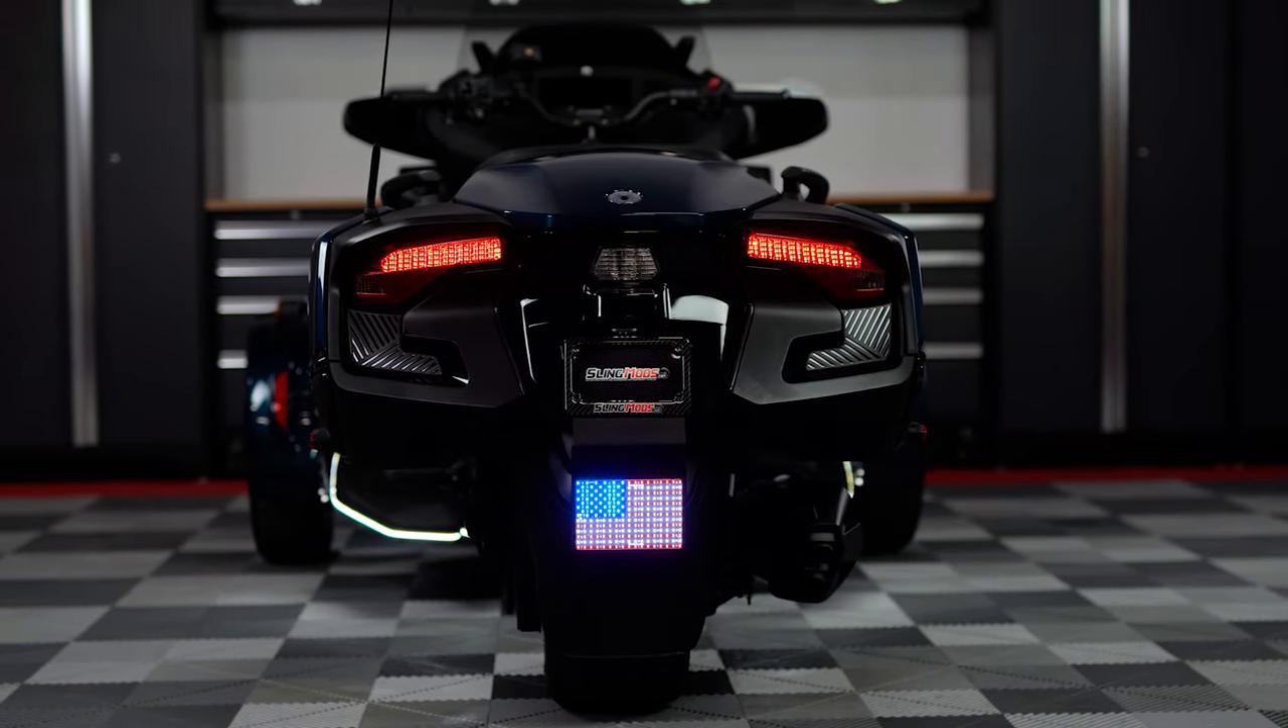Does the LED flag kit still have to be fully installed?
No.